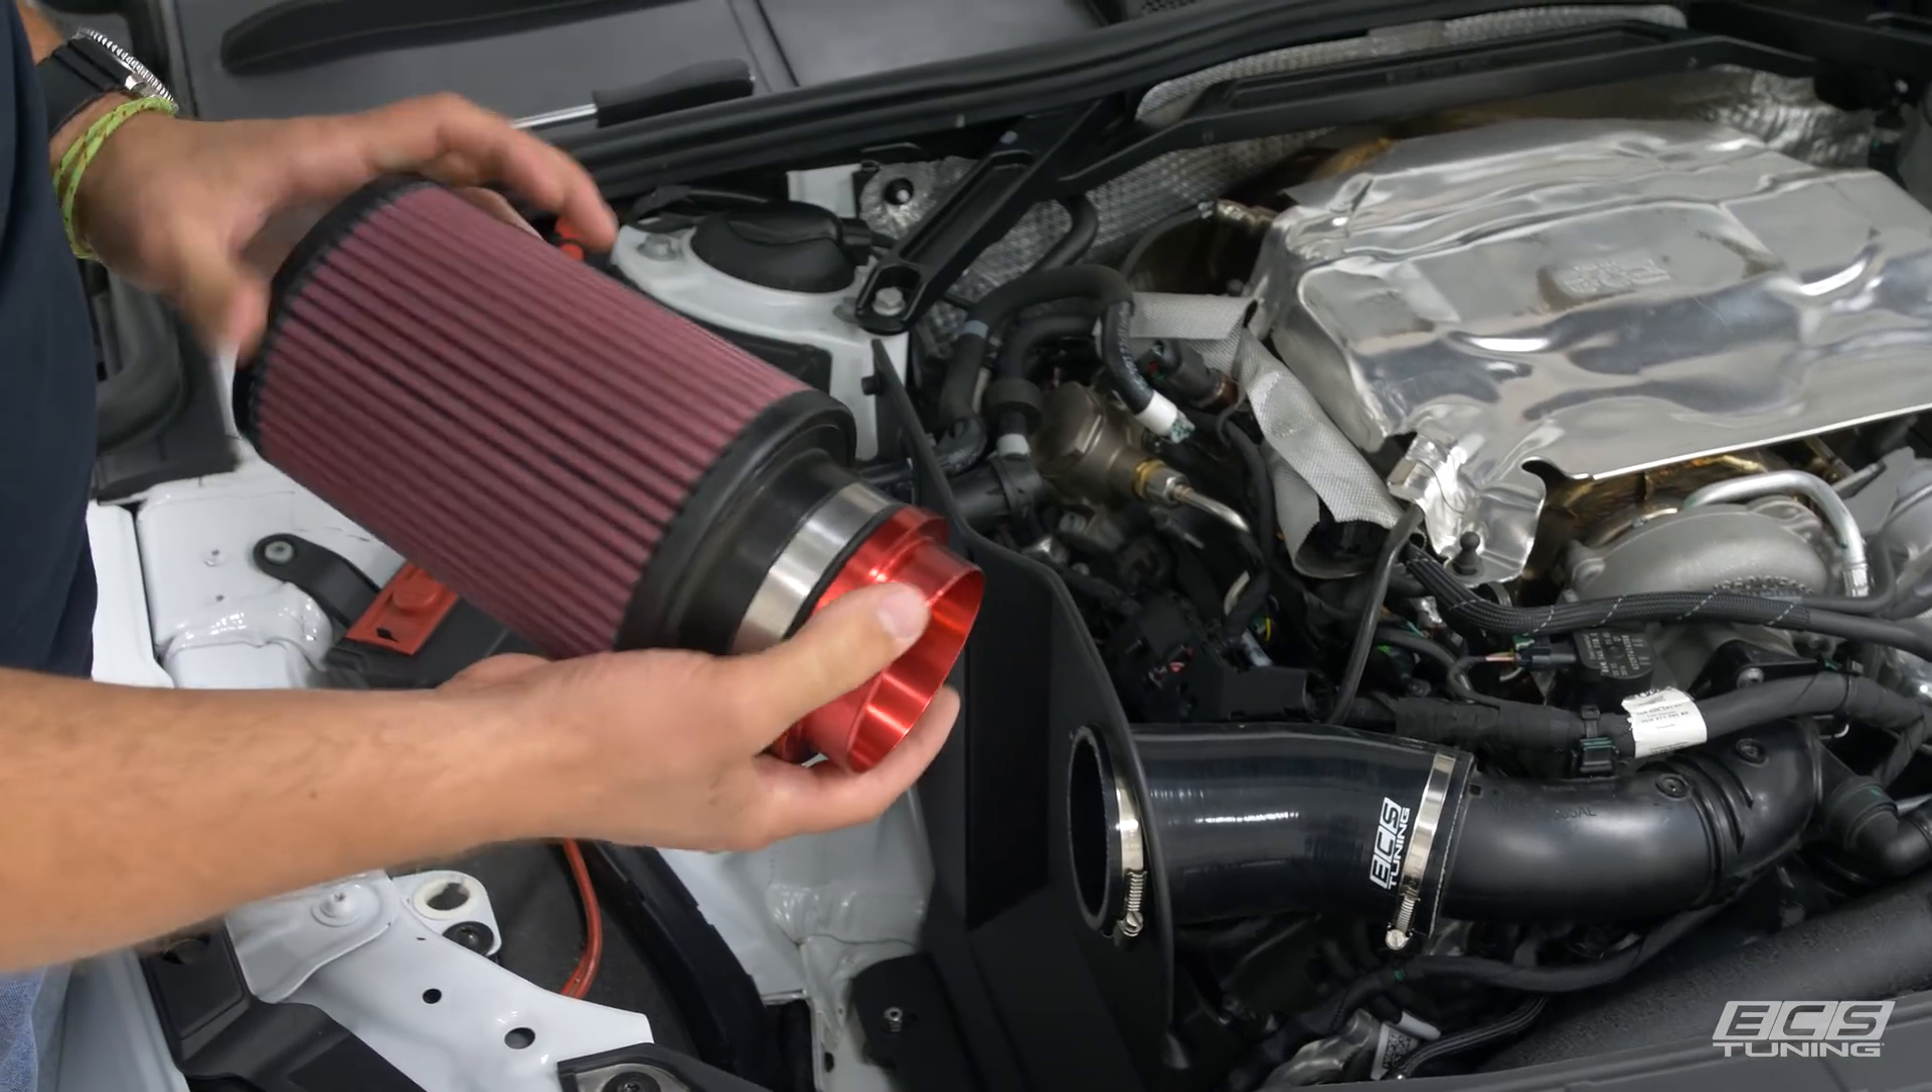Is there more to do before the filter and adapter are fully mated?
No.